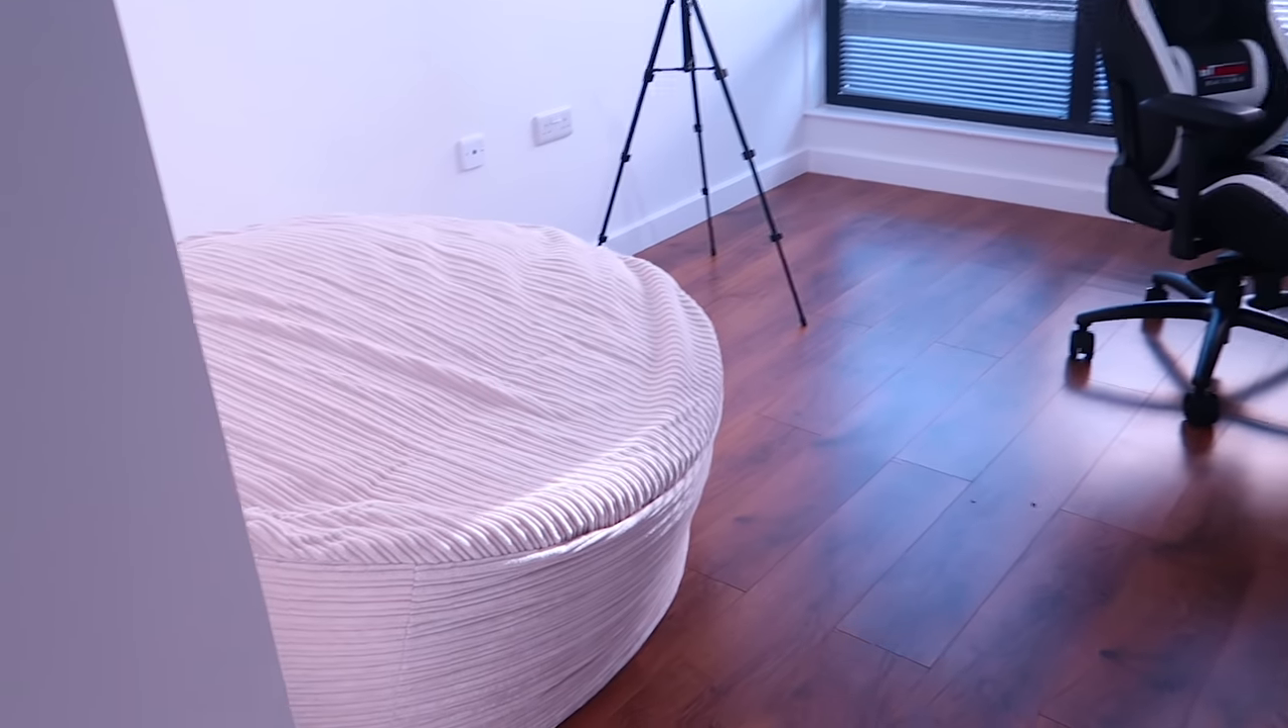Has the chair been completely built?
Yes.